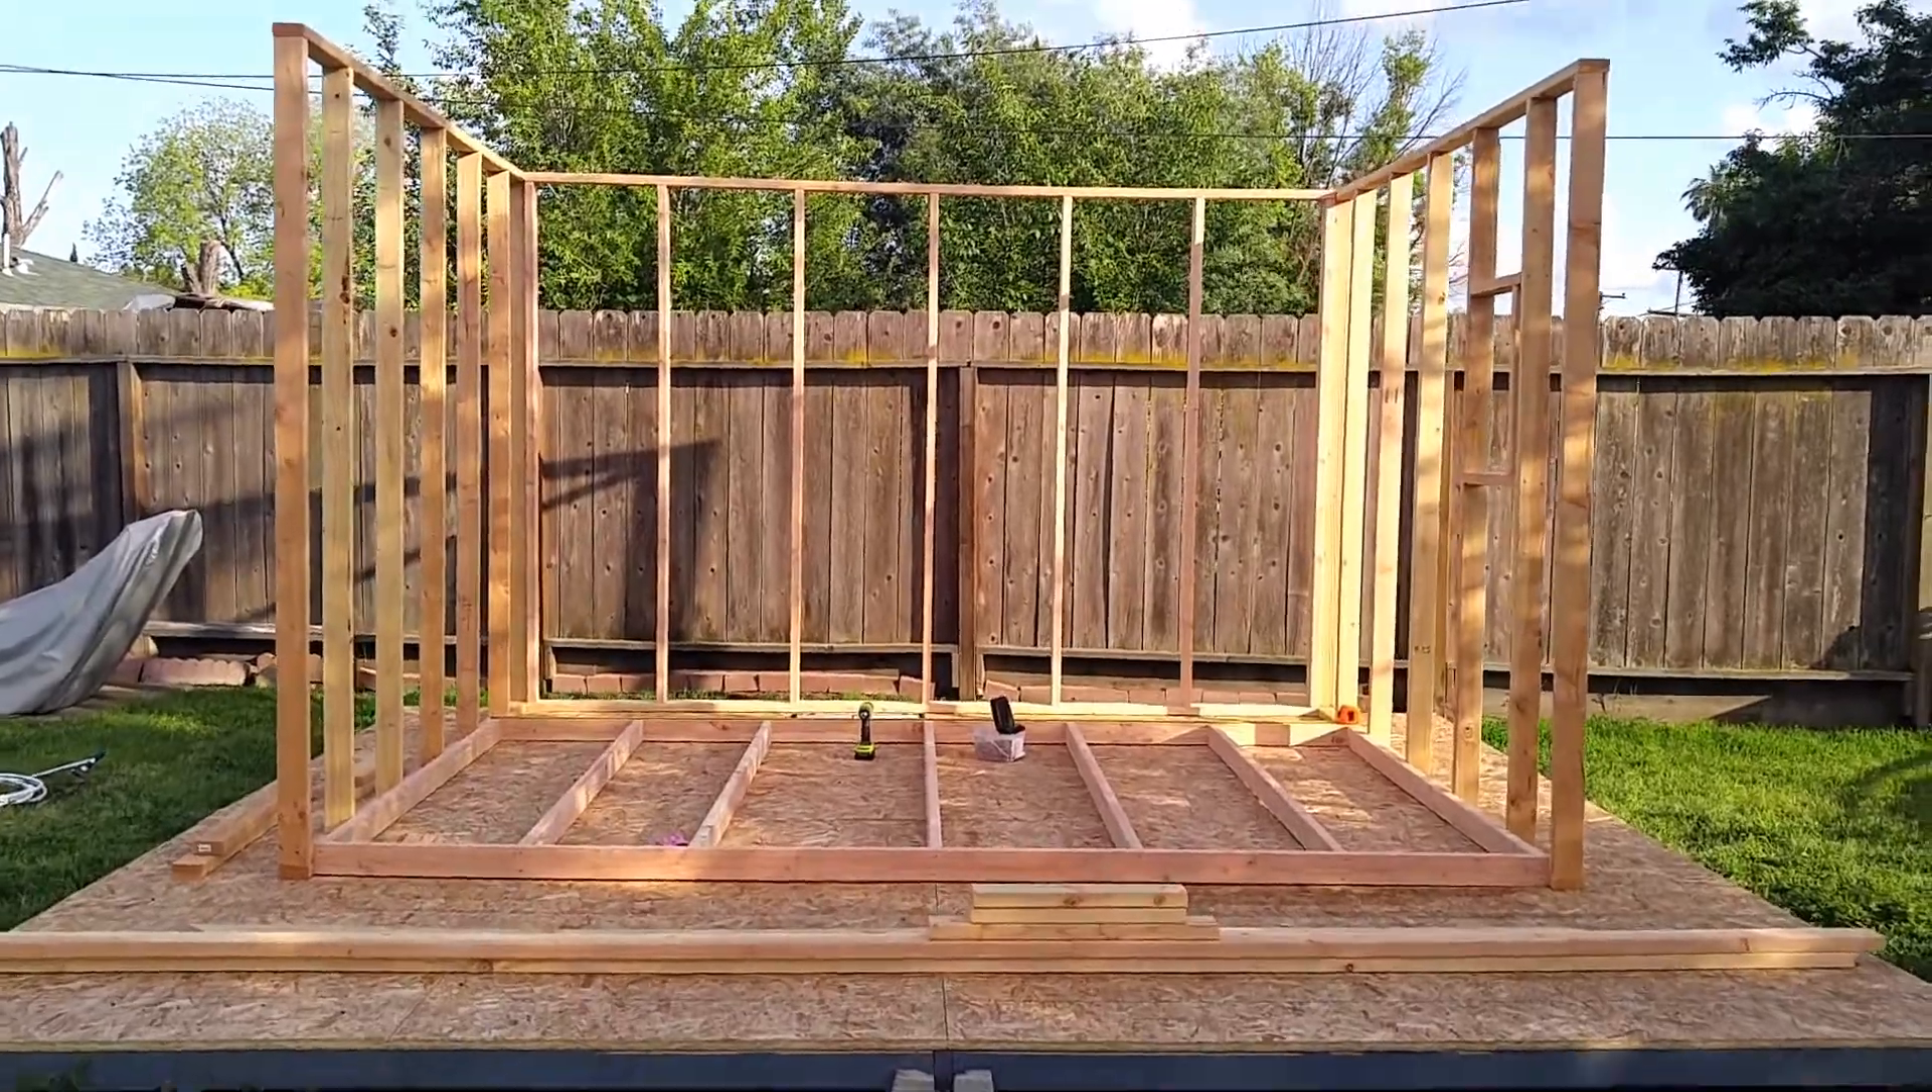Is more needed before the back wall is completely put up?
No.